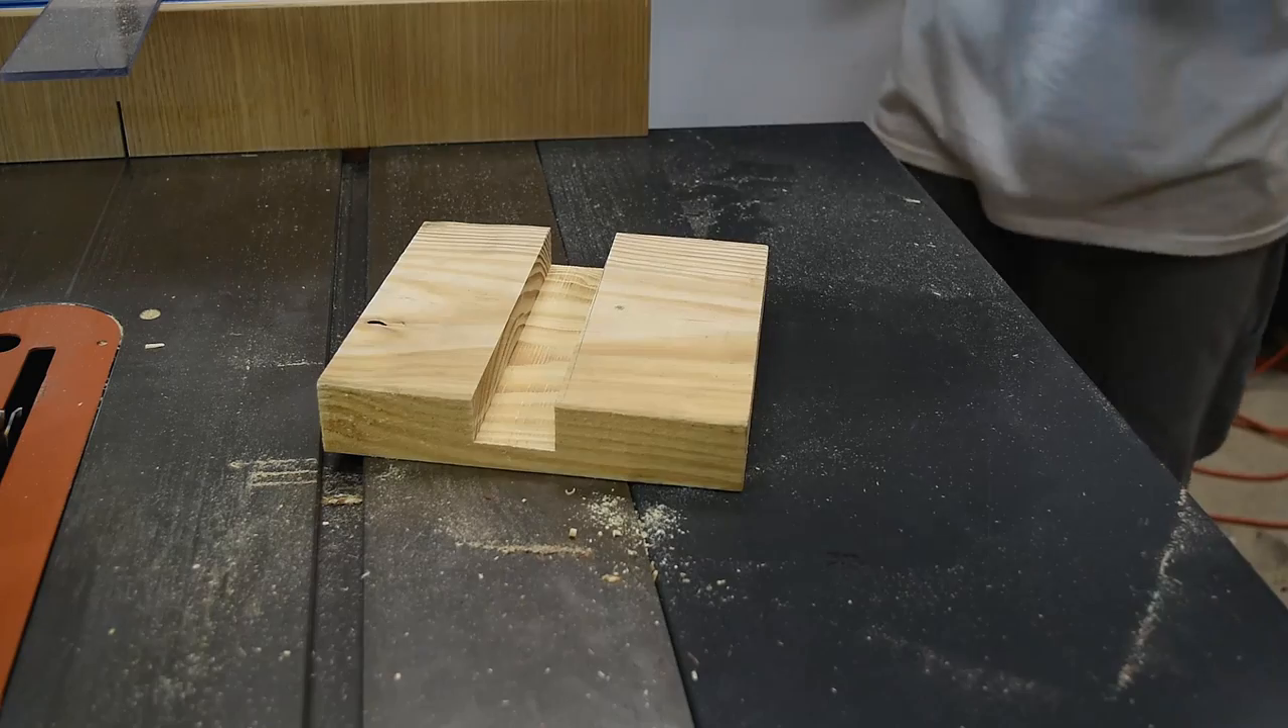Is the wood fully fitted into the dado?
No.